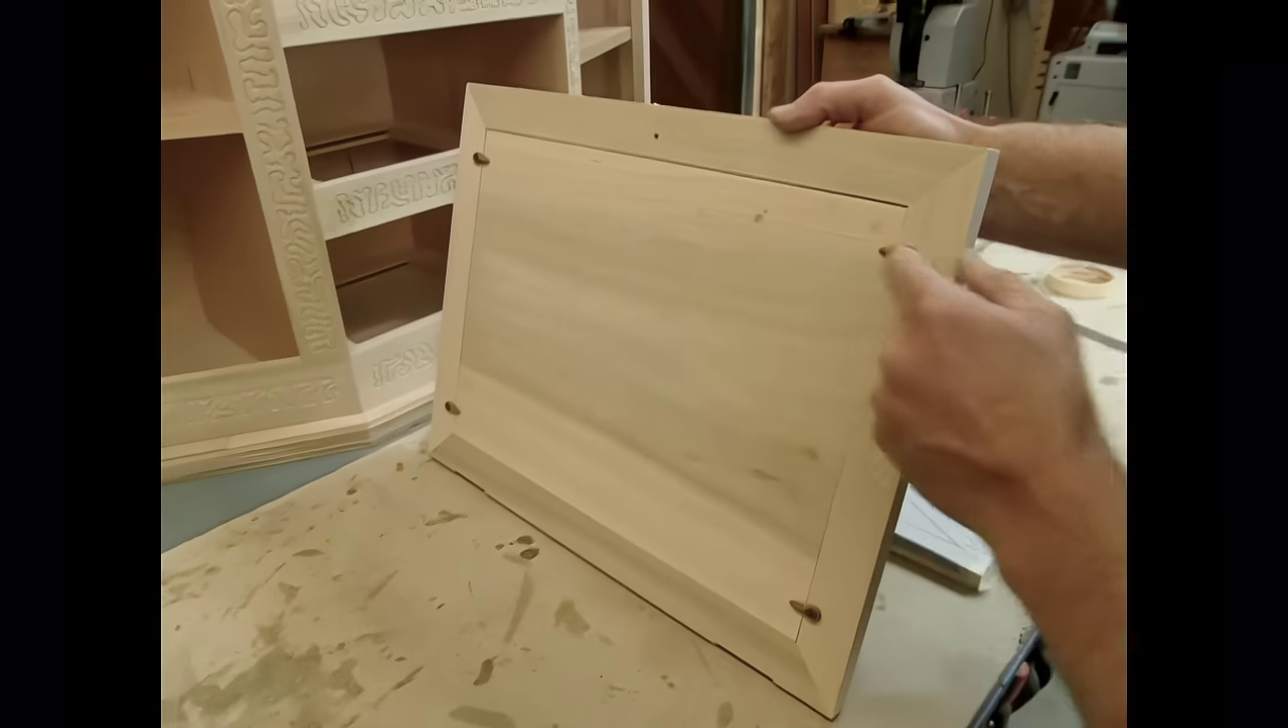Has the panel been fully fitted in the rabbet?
Yes.